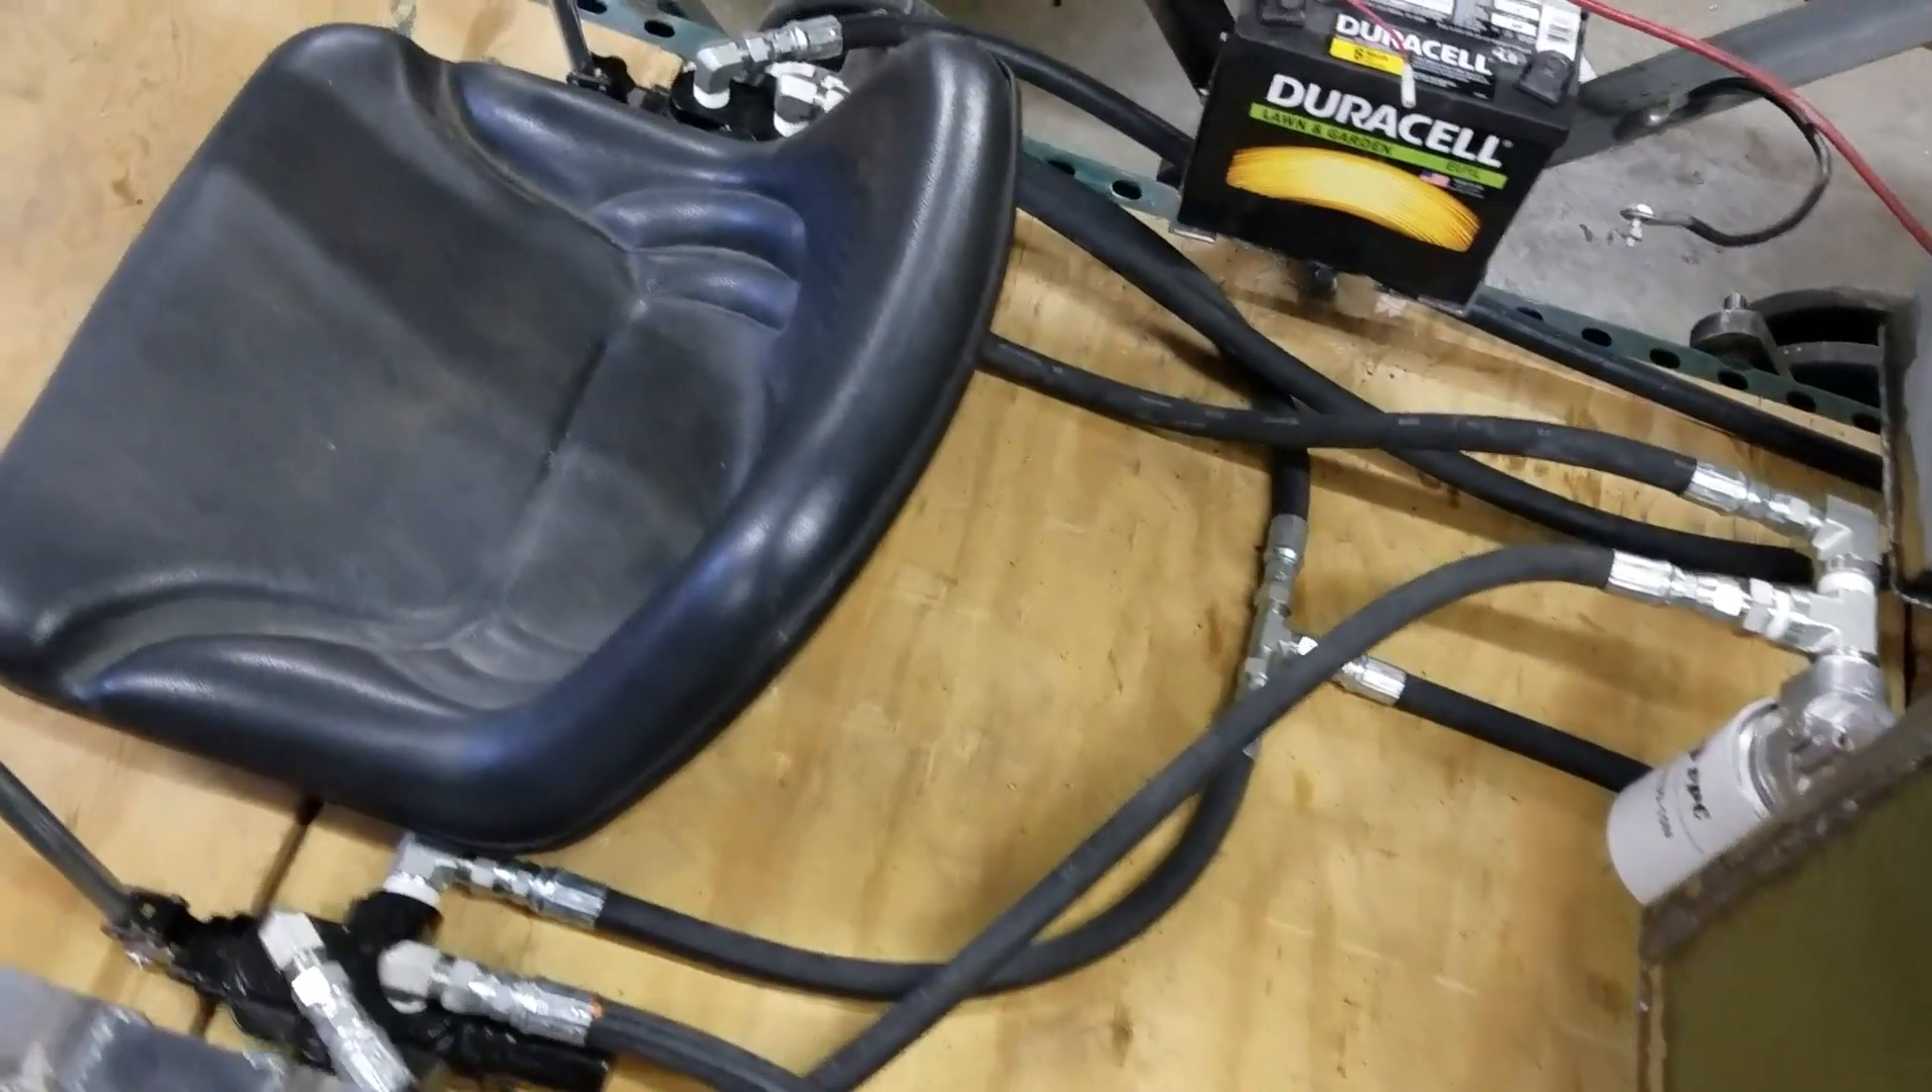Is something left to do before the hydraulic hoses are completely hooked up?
No.